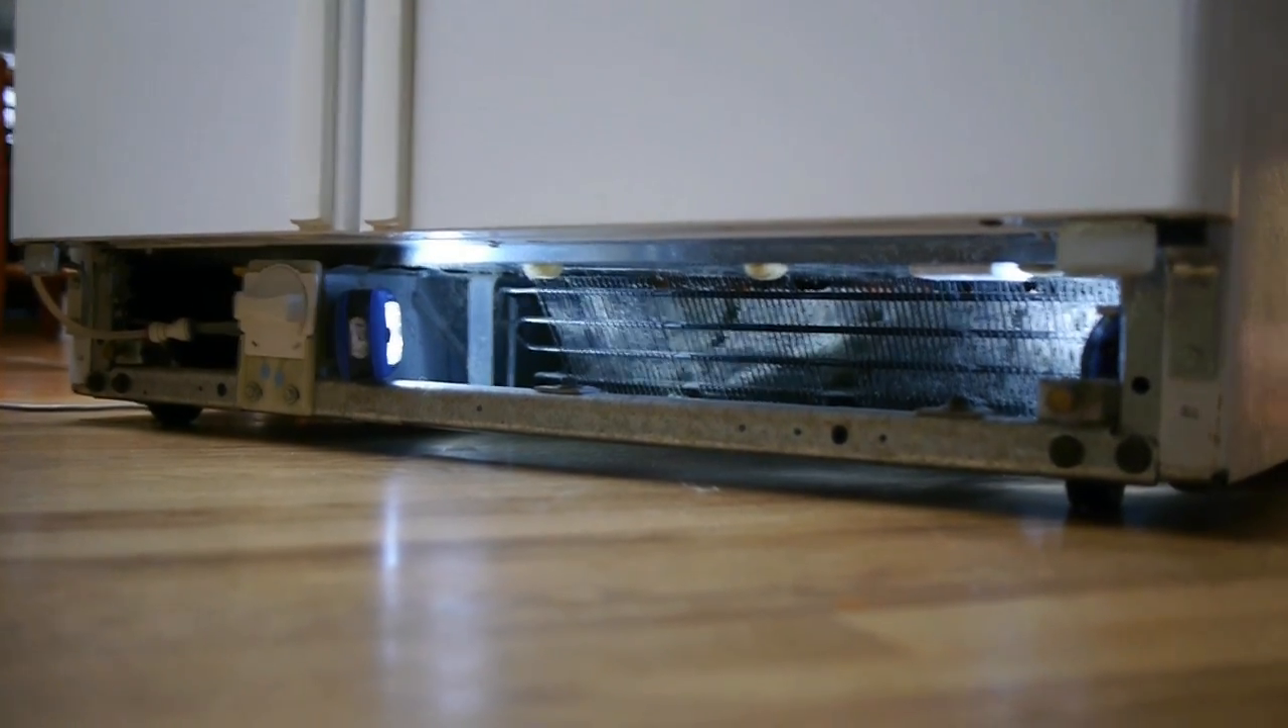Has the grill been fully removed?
Yes.